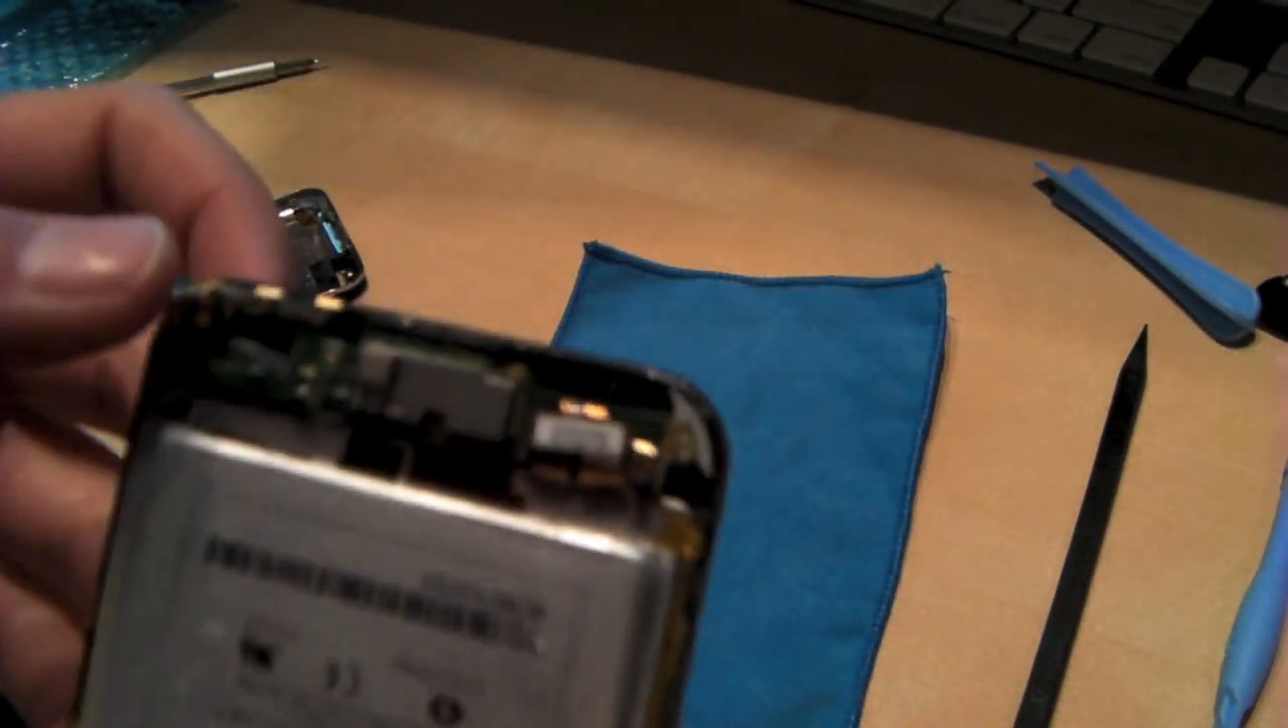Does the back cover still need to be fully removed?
No.